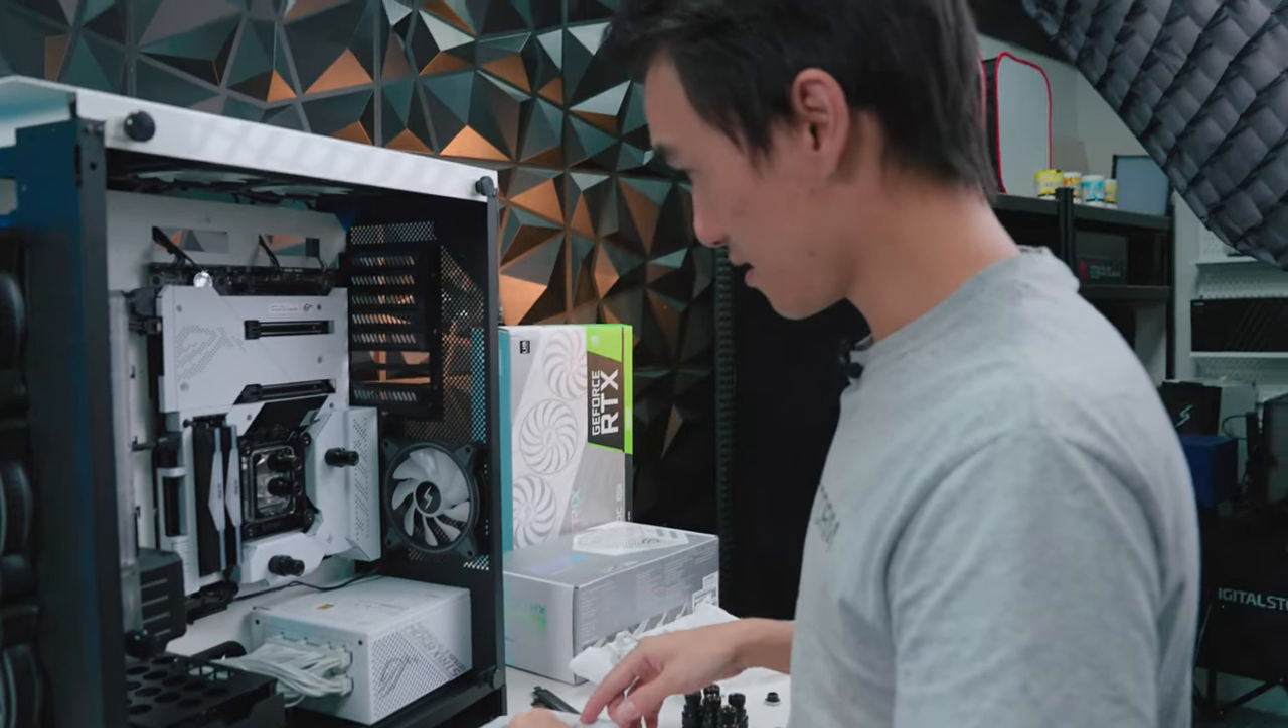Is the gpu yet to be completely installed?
Yes.